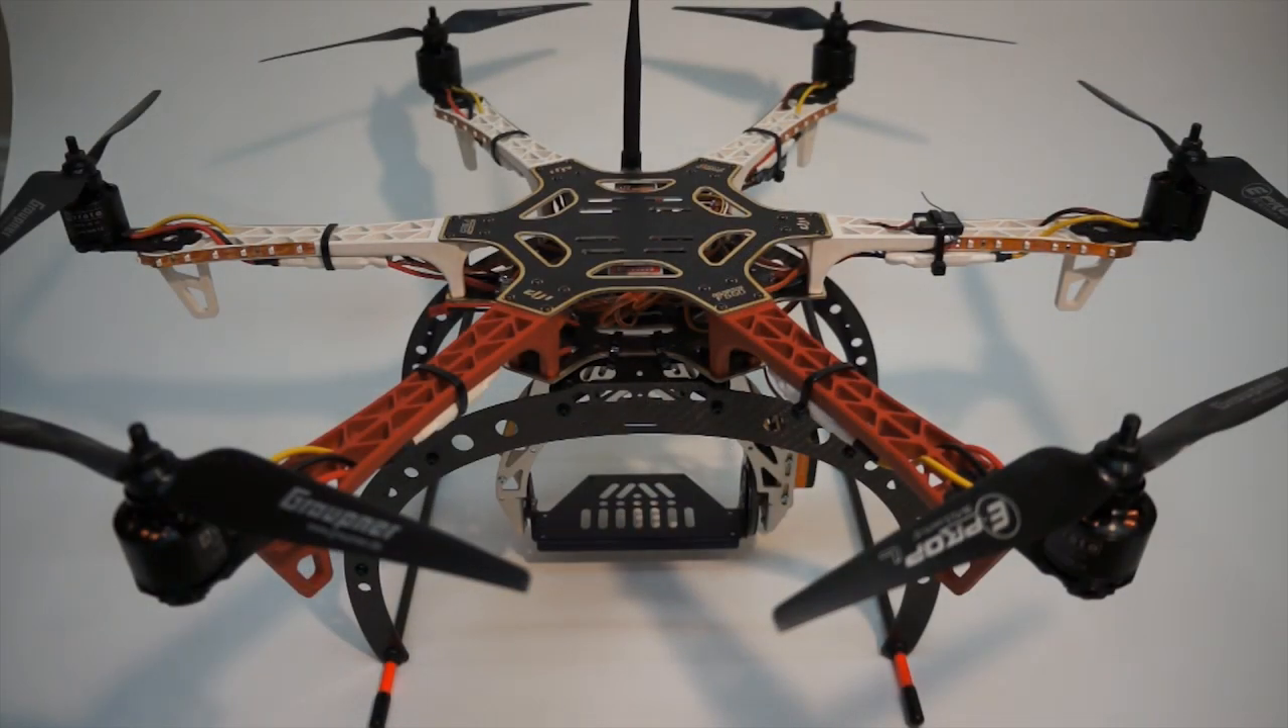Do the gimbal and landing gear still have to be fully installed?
No.